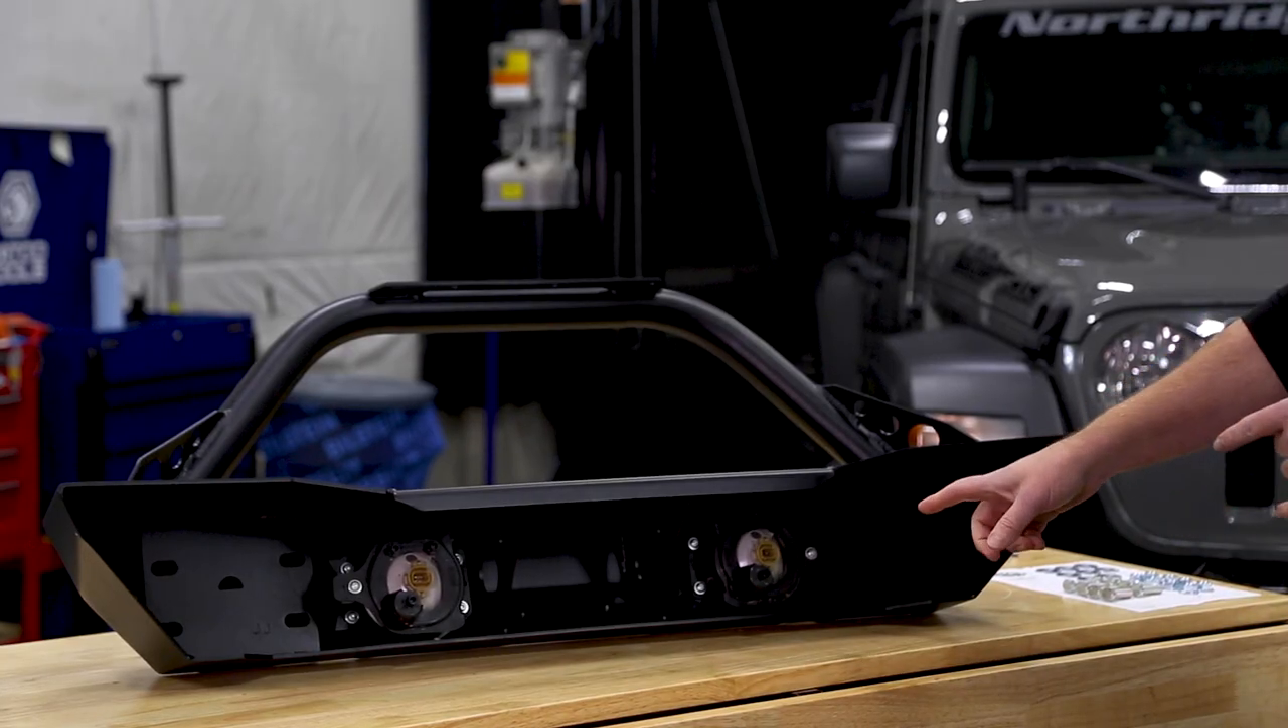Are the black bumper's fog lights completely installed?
Yes.